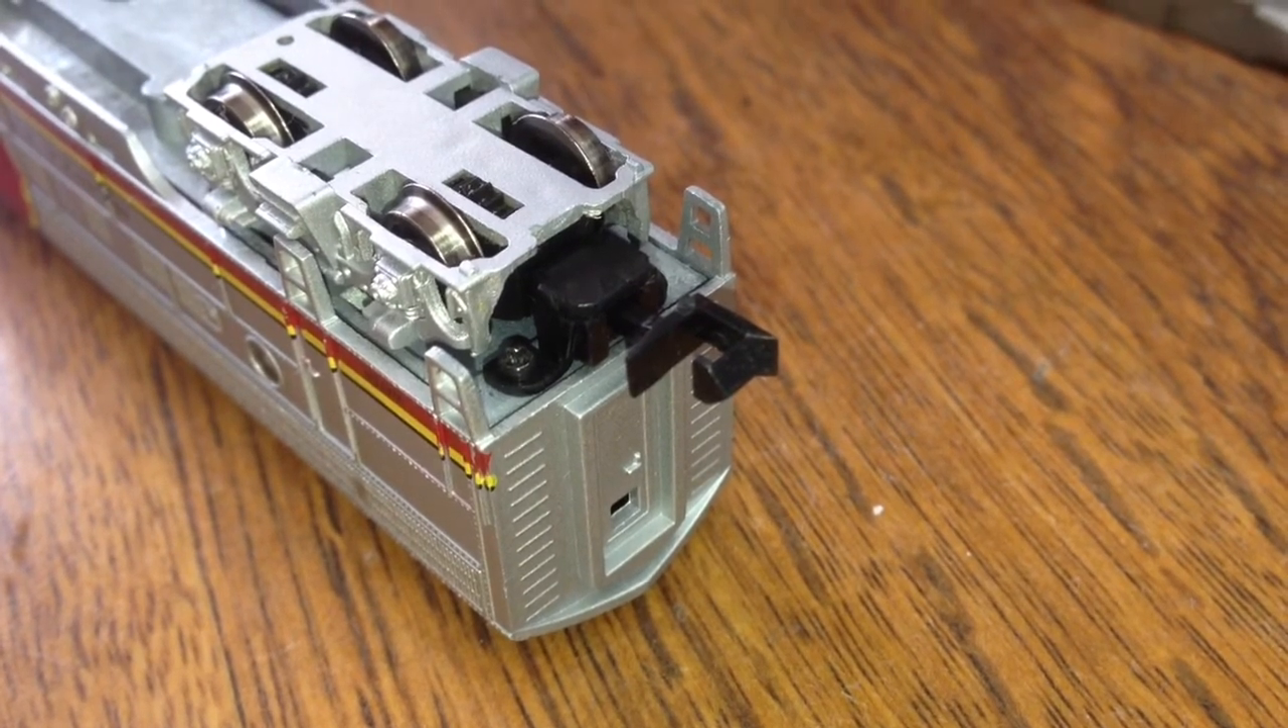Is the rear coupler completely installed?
Yes.